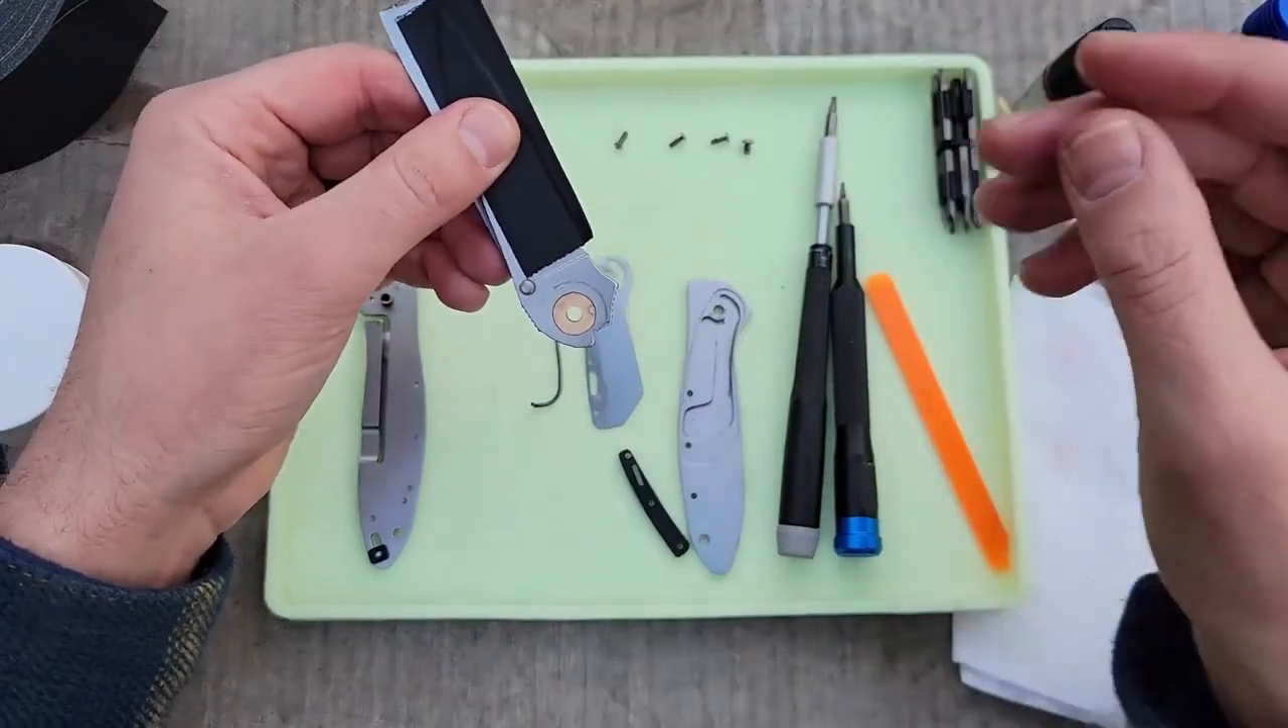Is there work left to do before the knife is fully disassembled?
No.